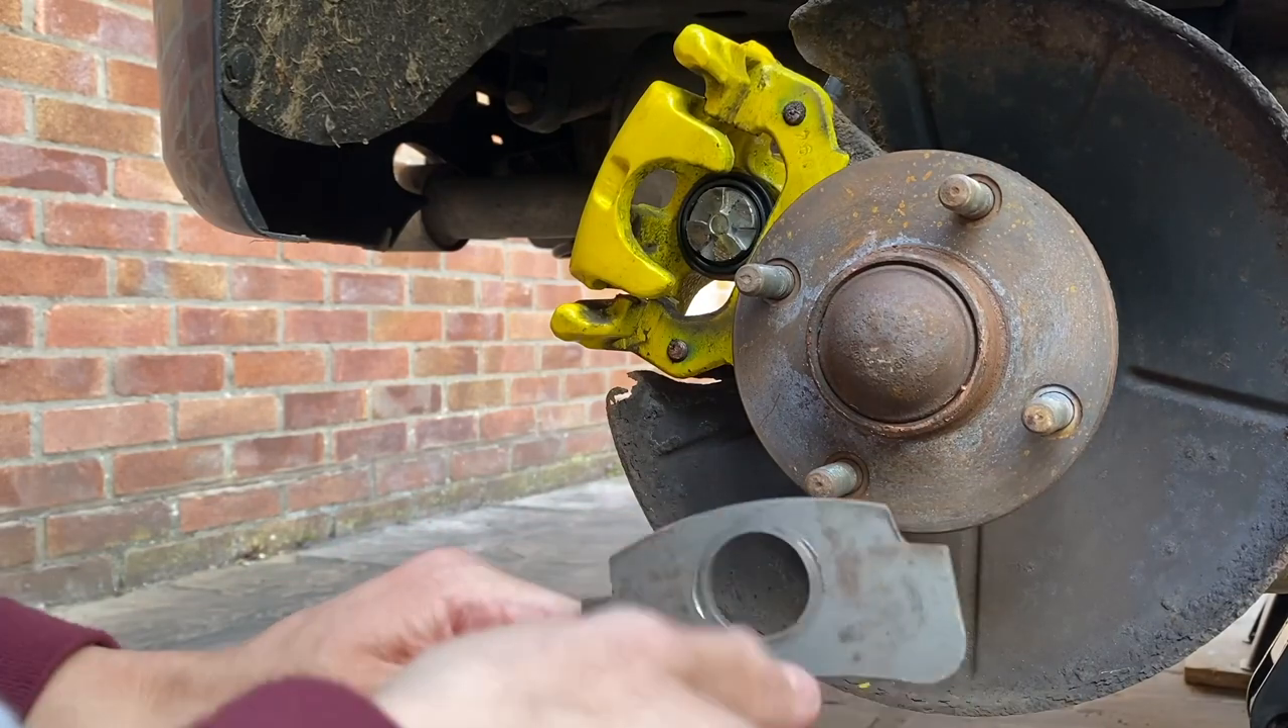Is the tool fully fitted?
No.